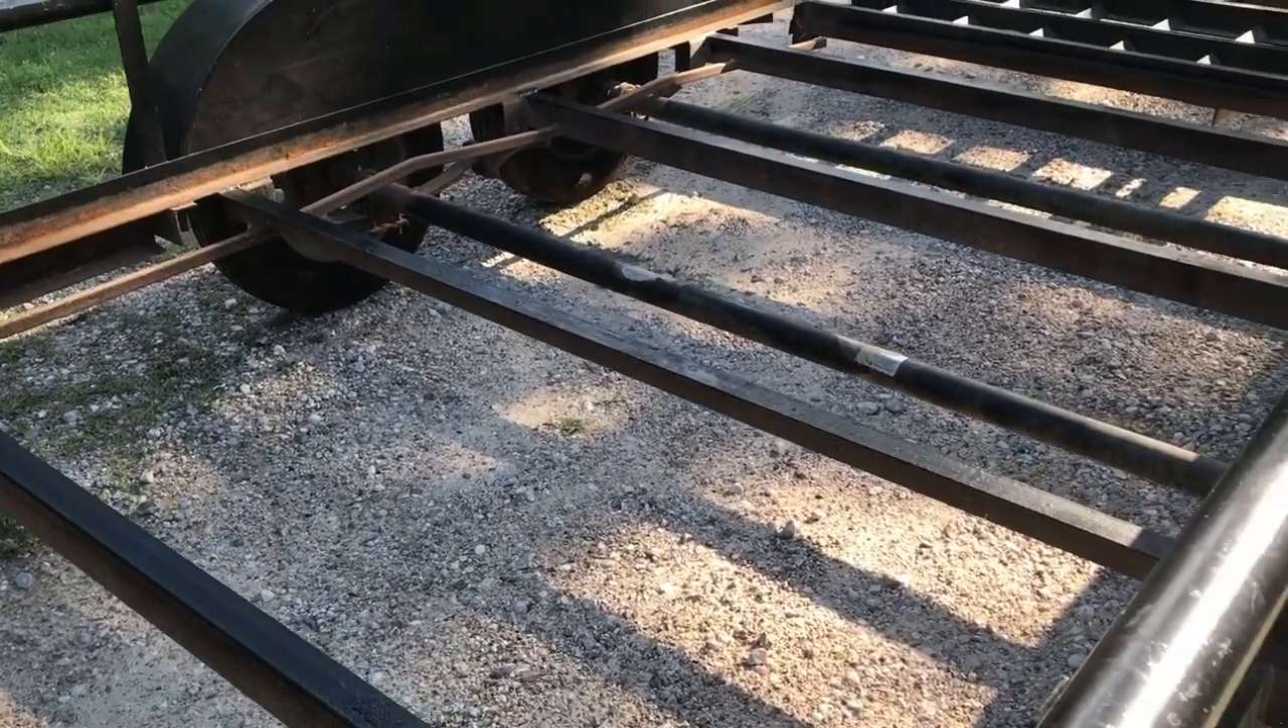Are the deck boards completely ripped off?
Yes.